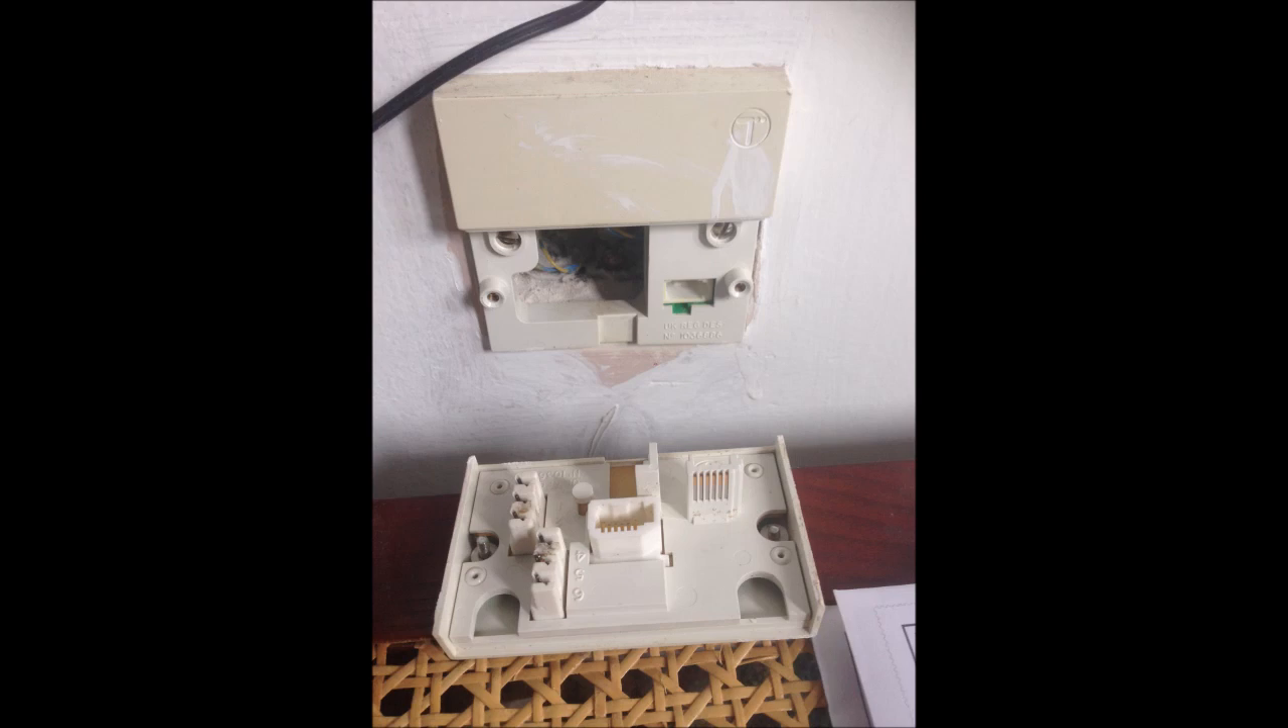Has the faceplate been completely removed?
Yes.